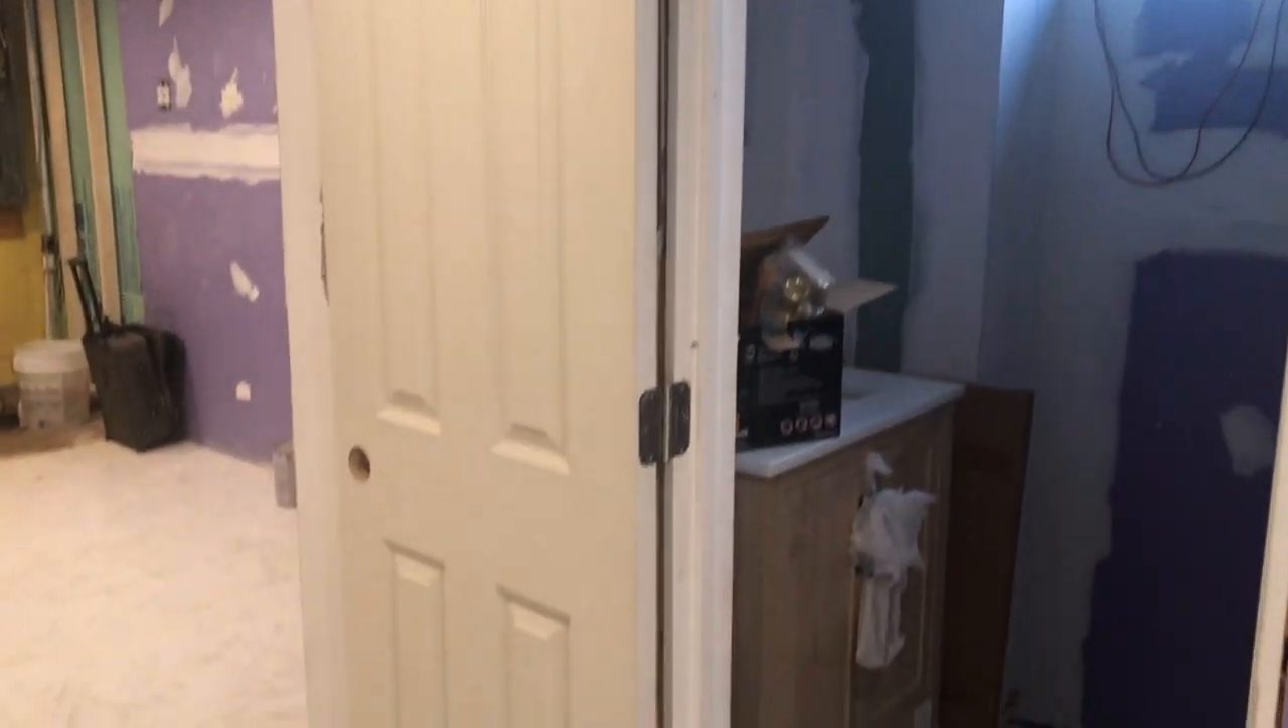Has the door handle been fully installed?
No.